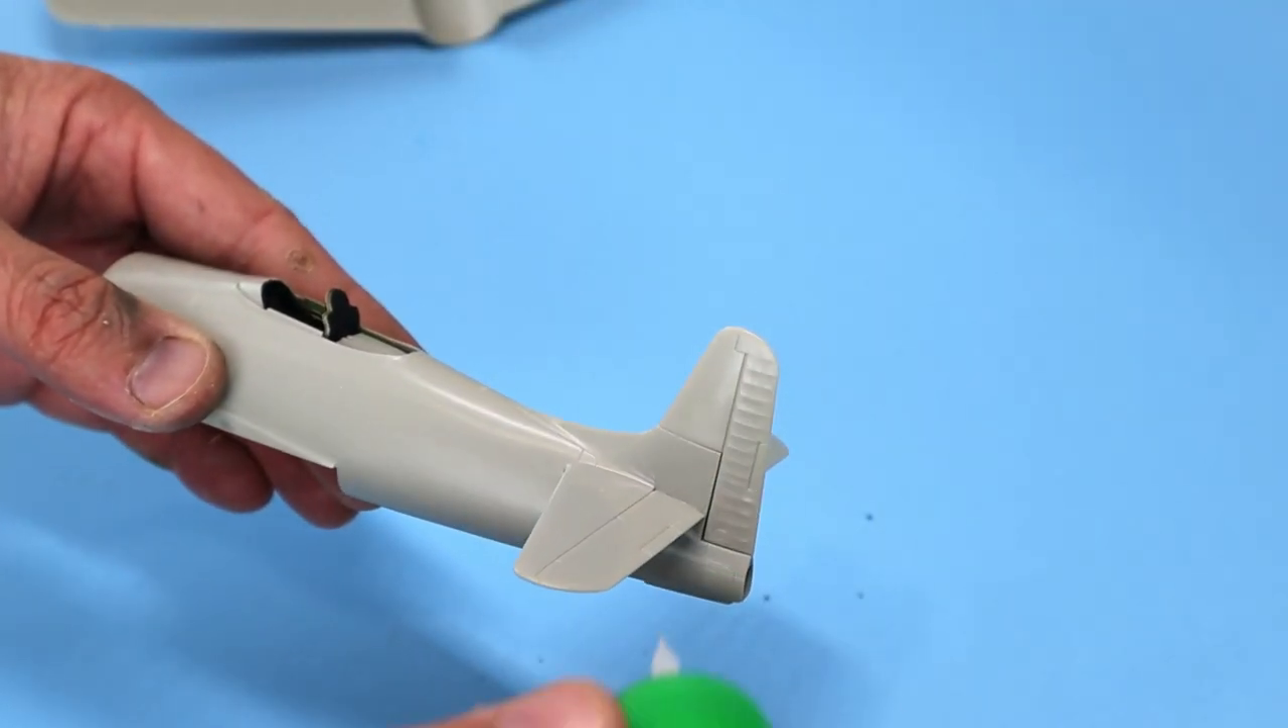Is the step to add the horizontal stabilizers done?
Yes.